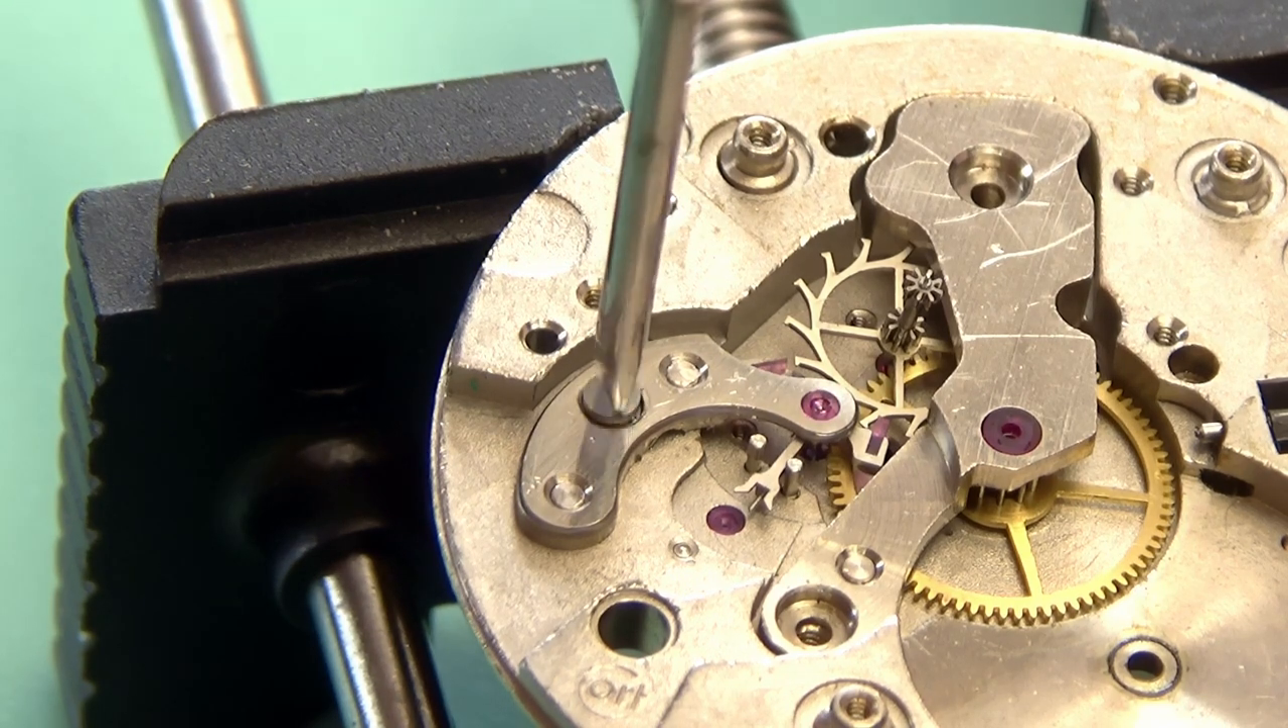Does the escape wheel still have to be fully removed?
Yes.